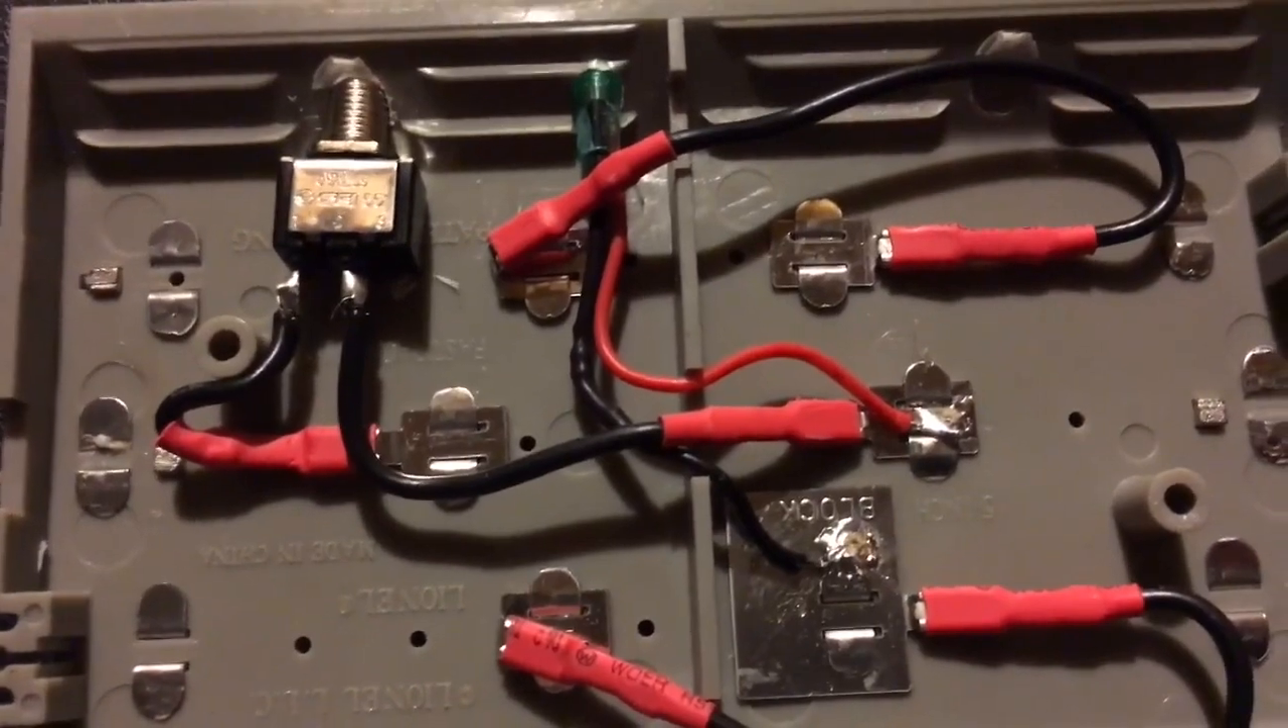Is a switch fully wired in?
Yes.